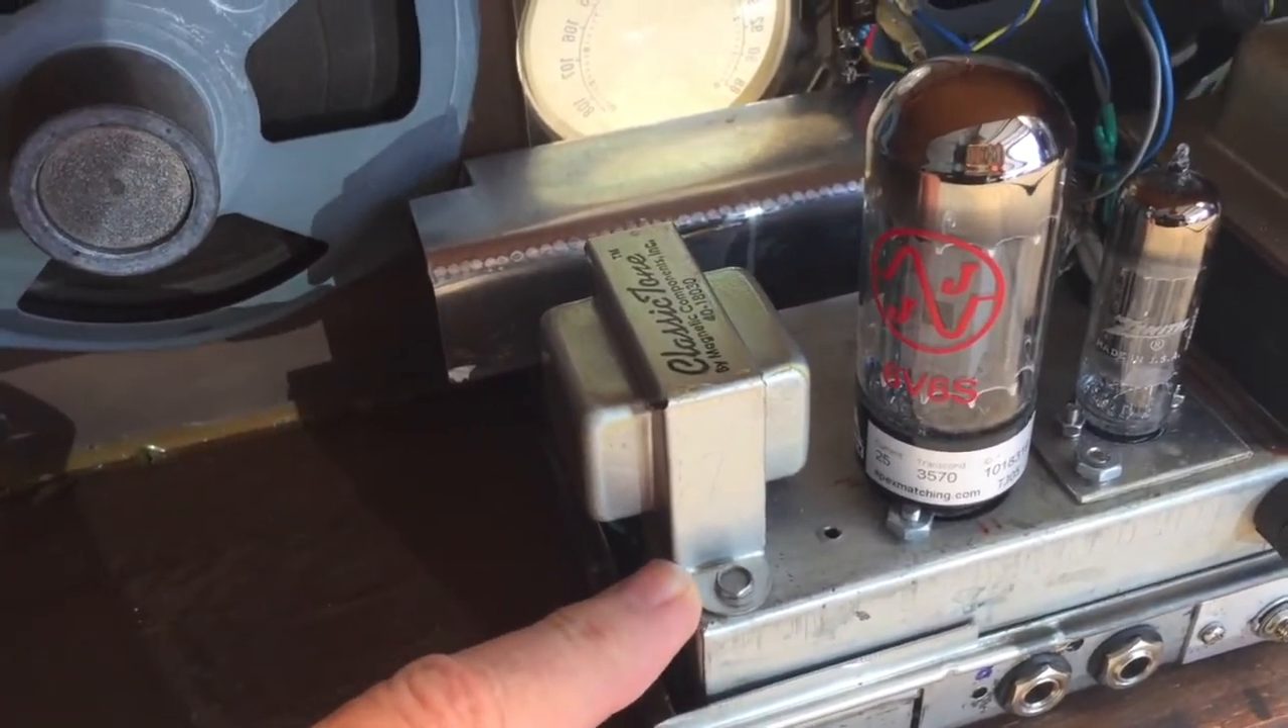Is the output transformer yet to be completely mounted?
No.